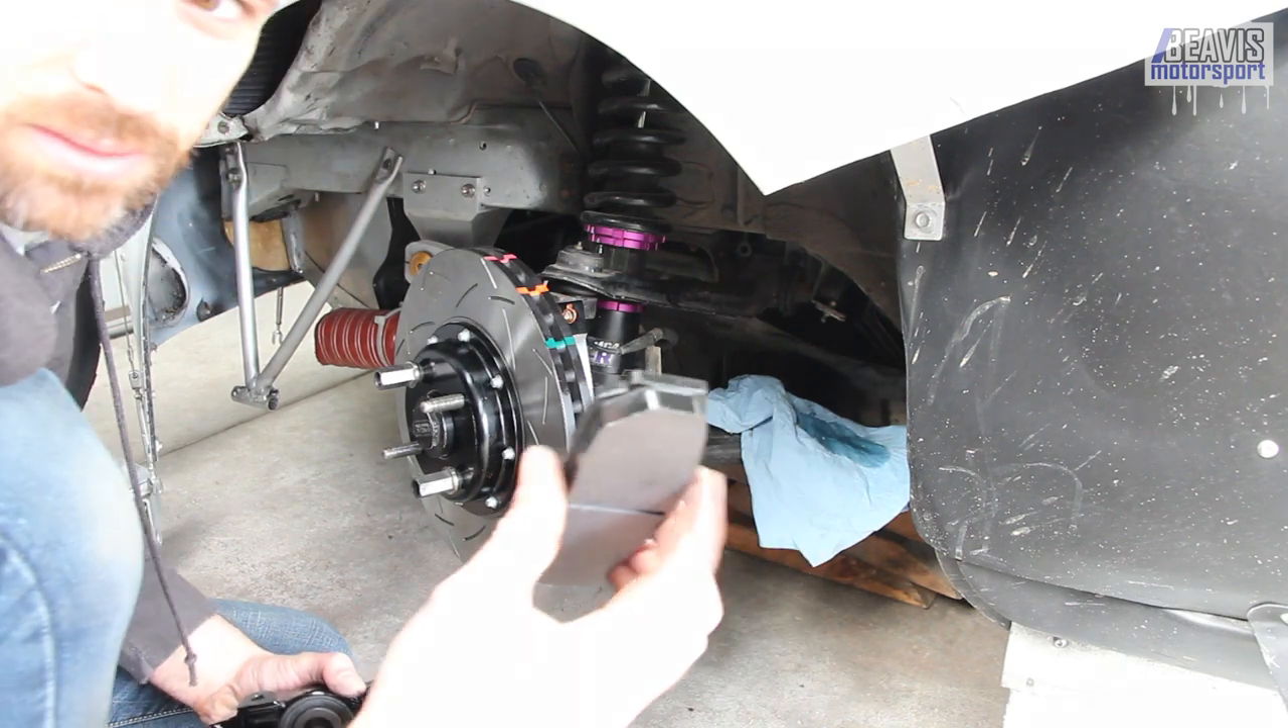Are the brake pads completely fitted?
No.